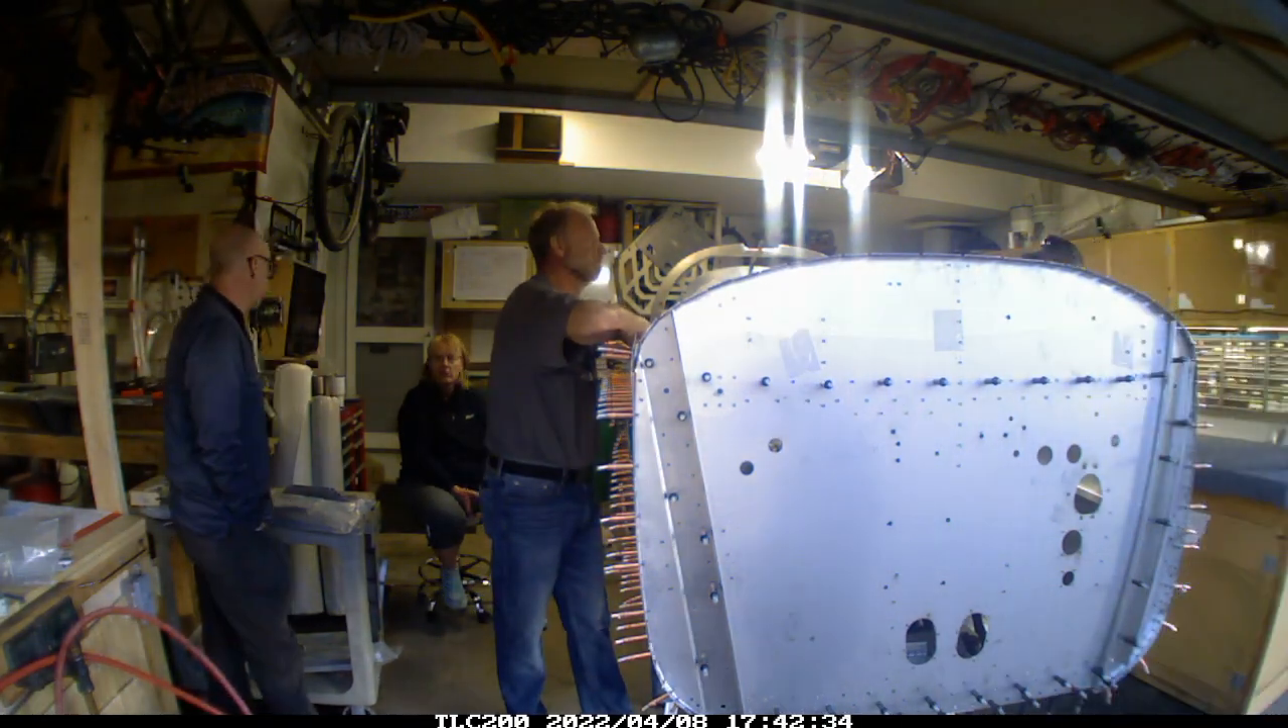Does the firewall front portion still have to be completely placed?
No.